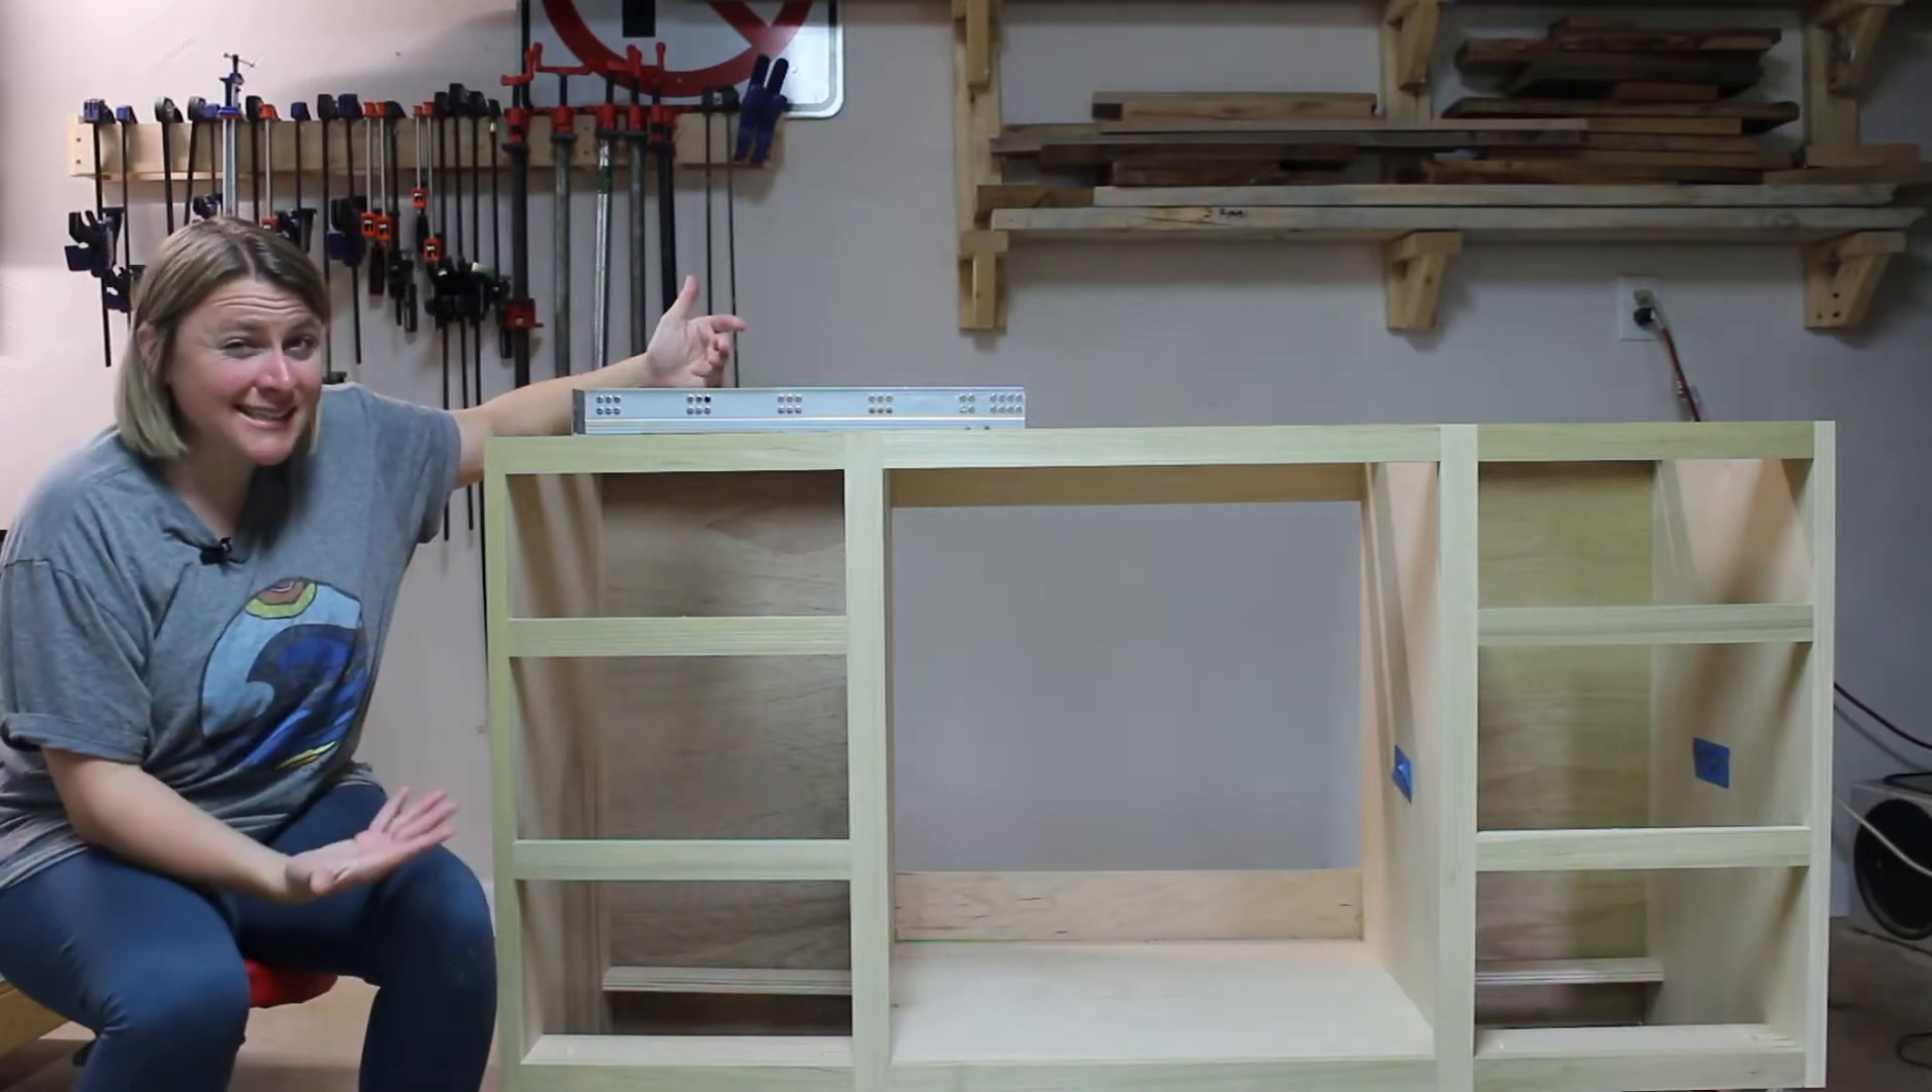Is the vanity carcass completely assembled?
Yes.